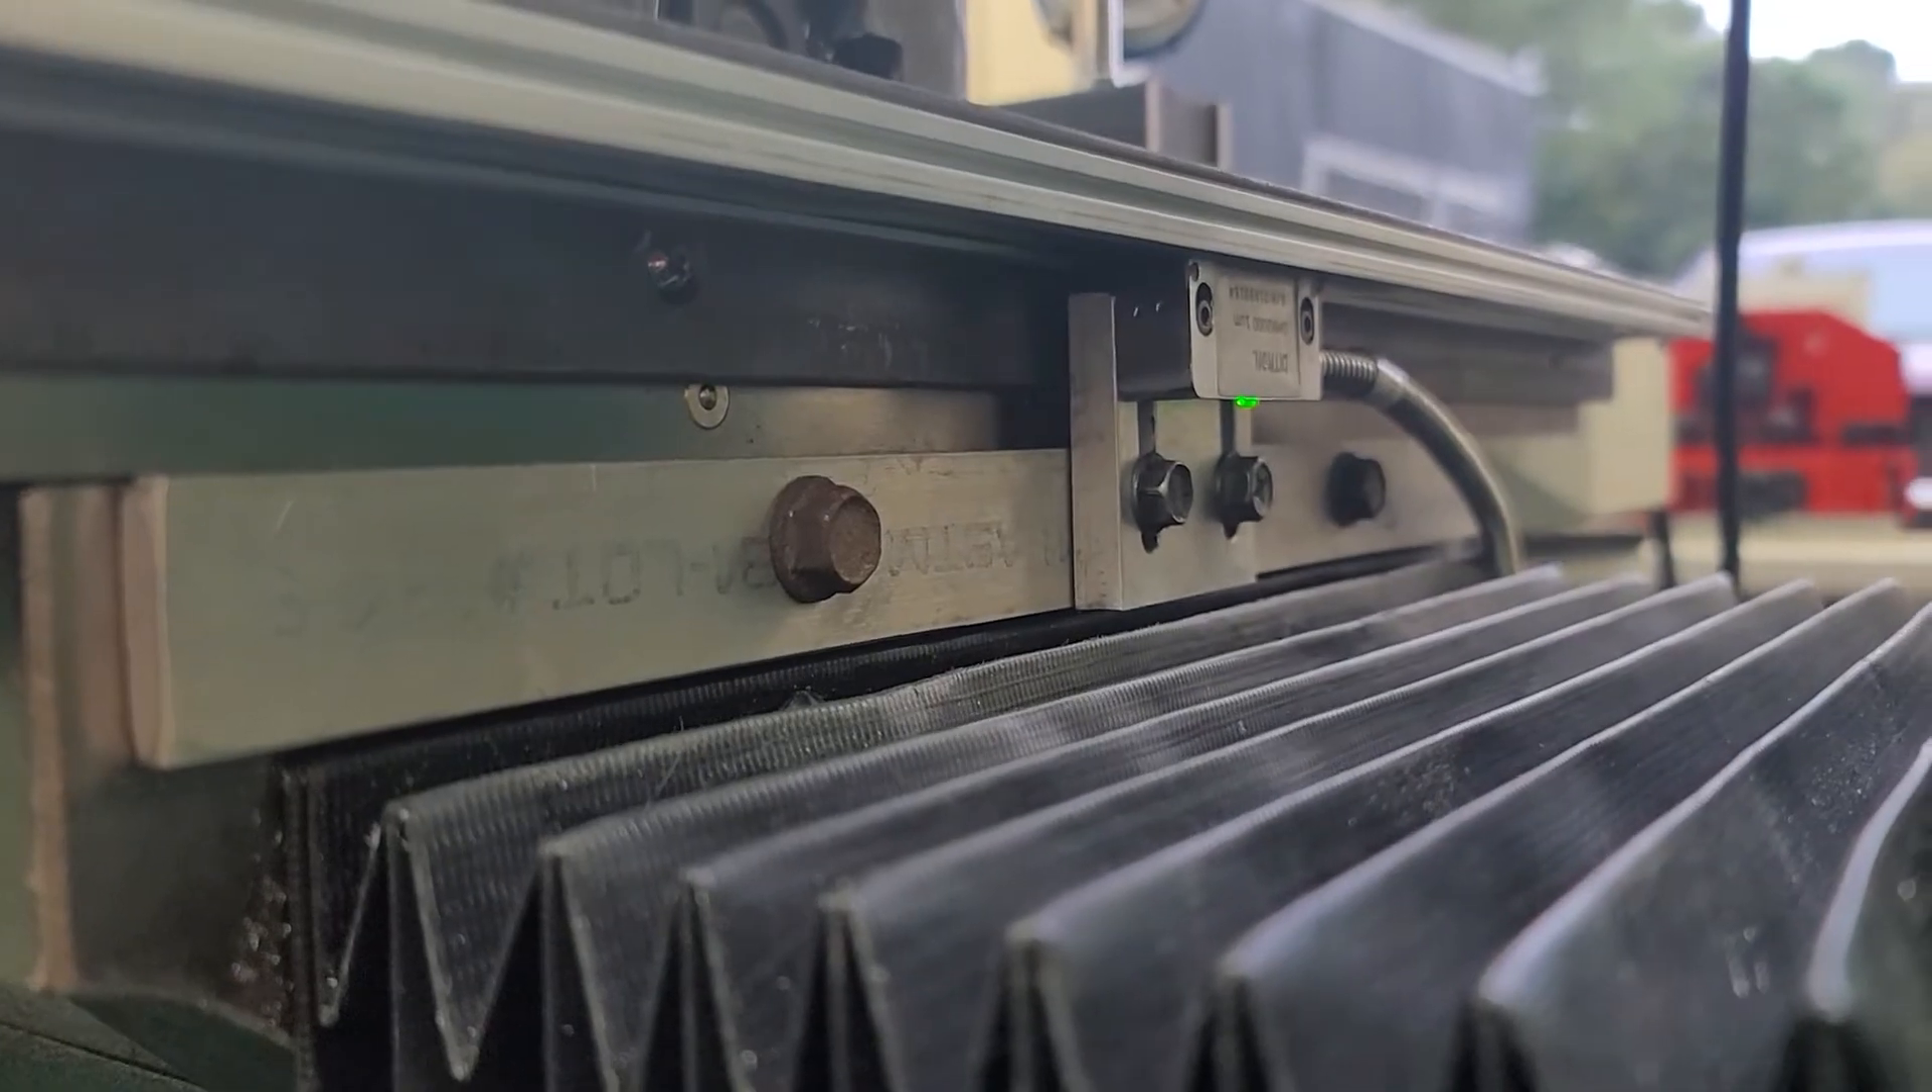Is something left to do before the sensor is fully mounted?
No.